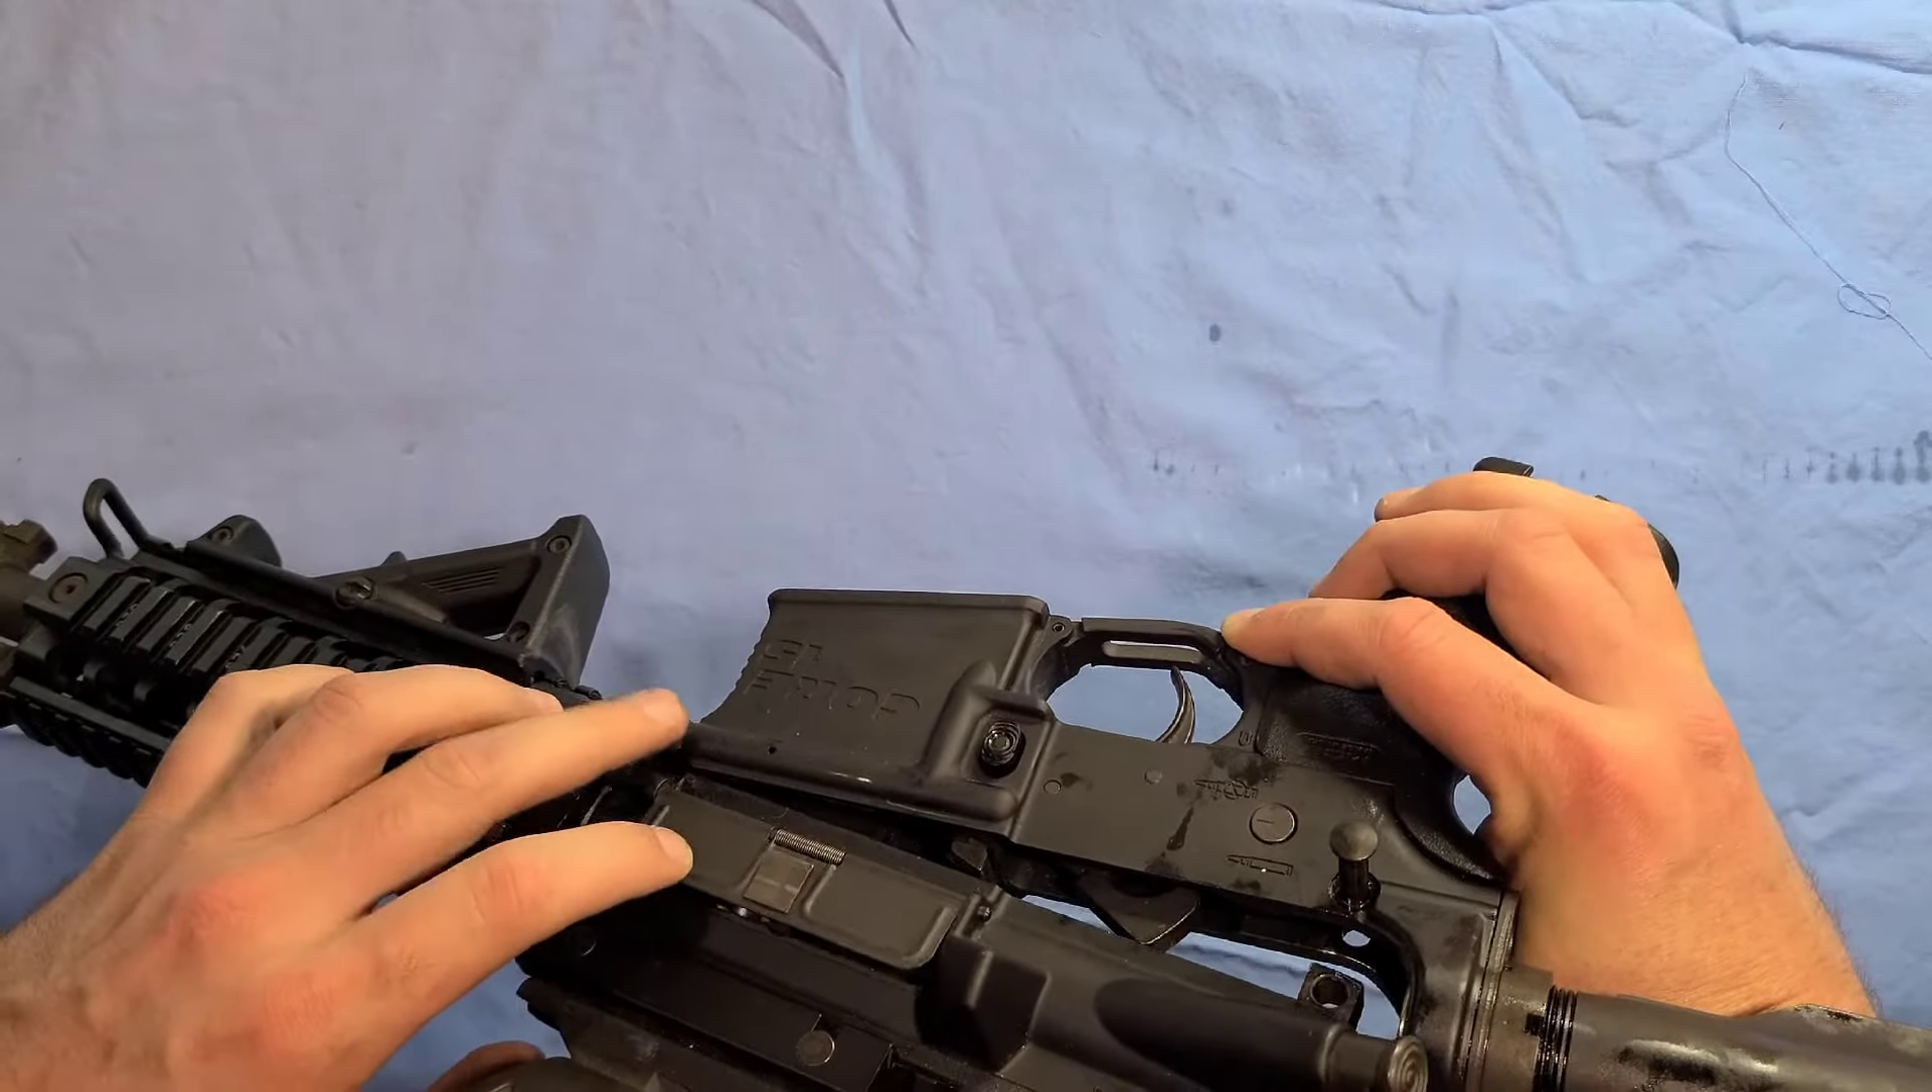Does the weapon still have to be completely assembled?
Yes.